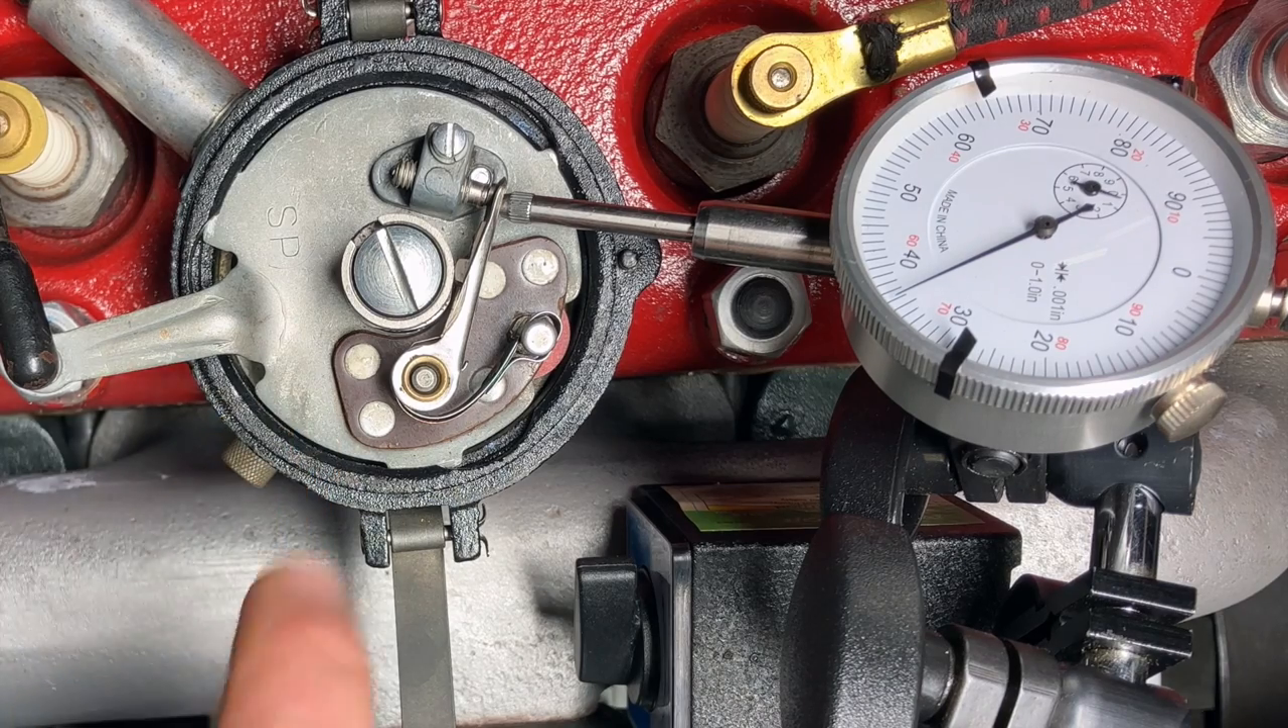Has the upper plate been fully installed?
Yes.